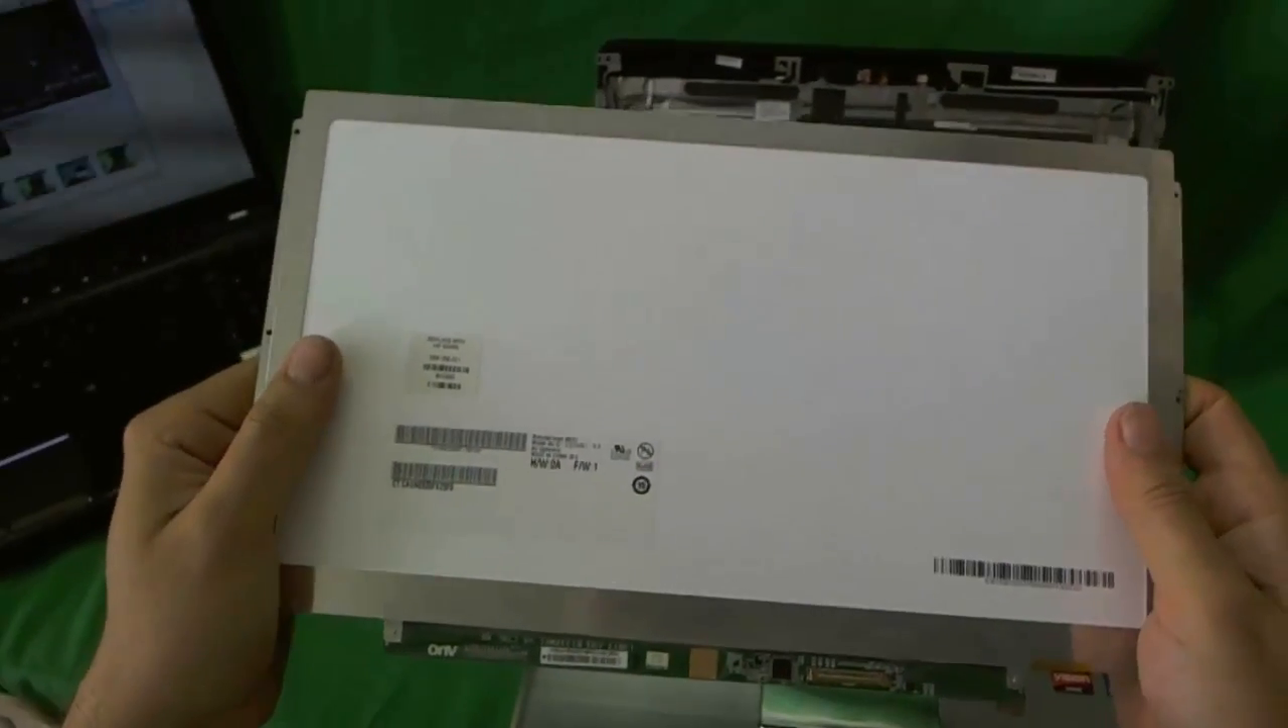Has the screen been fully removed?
Yes.